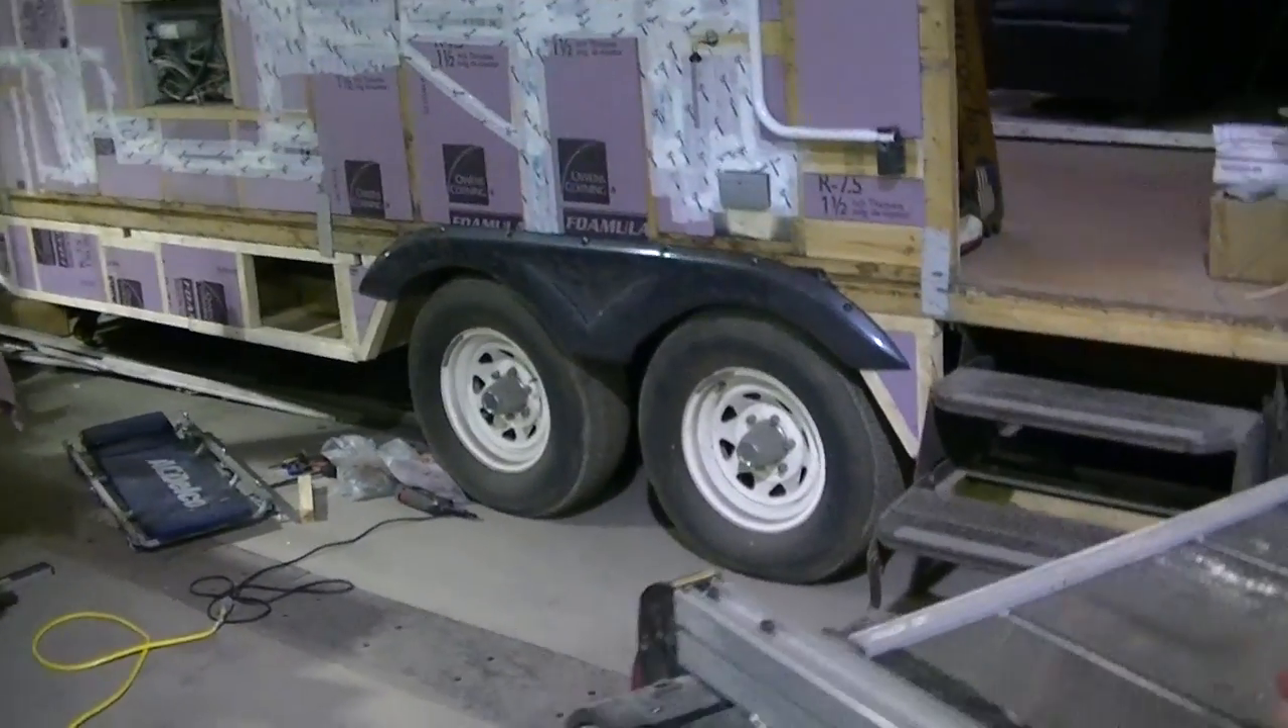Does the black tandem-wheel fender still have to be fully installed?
No.